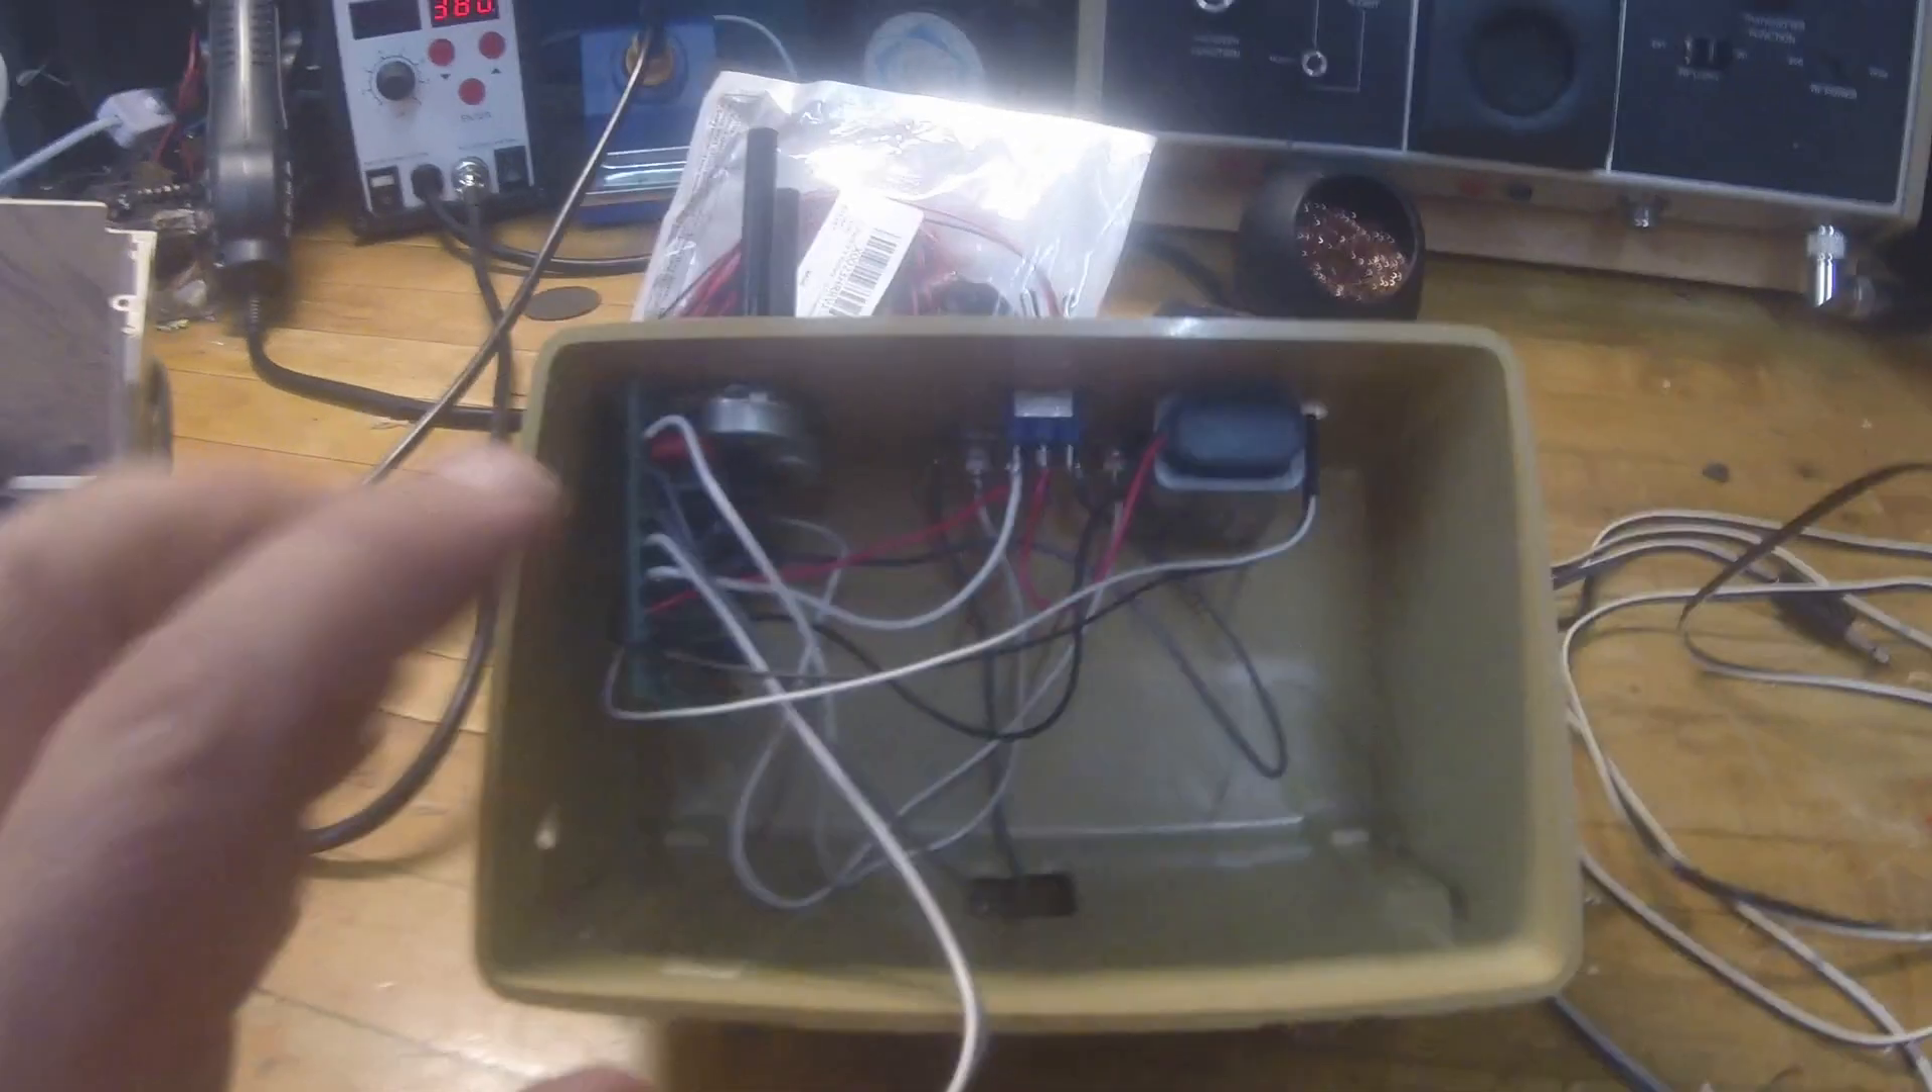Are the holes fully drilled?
Yes.